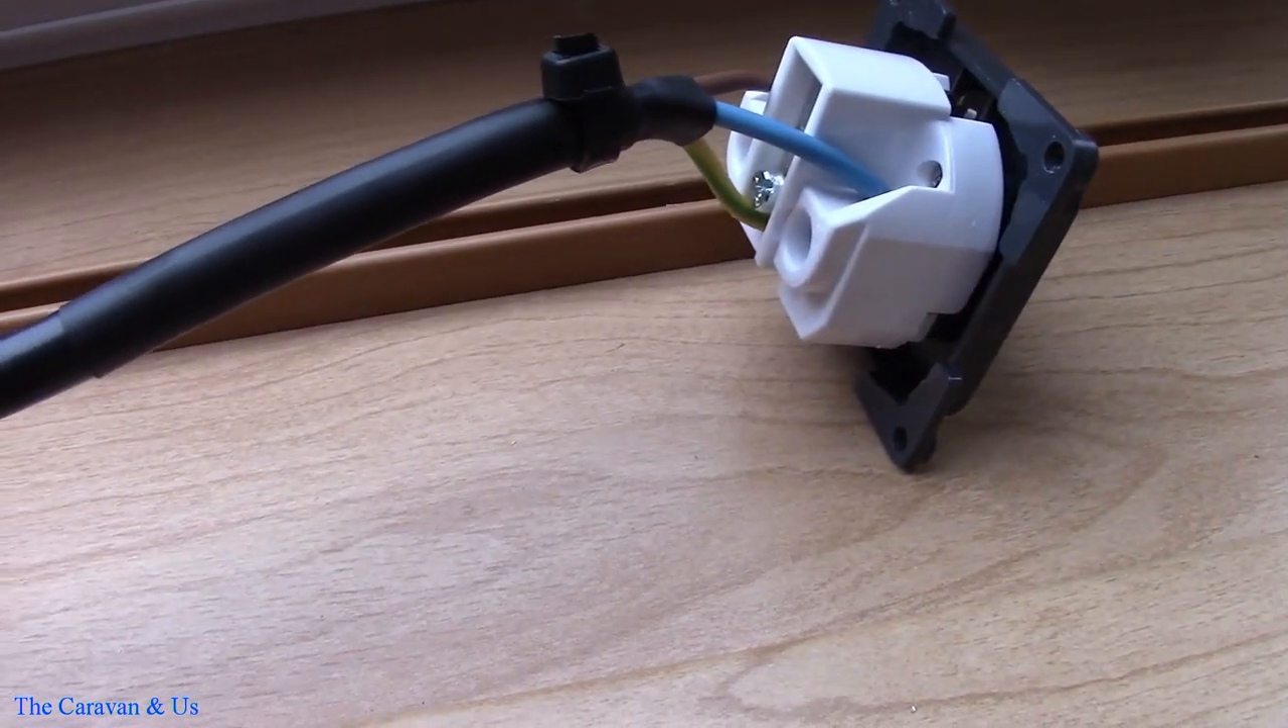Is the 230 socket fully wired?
Yes.